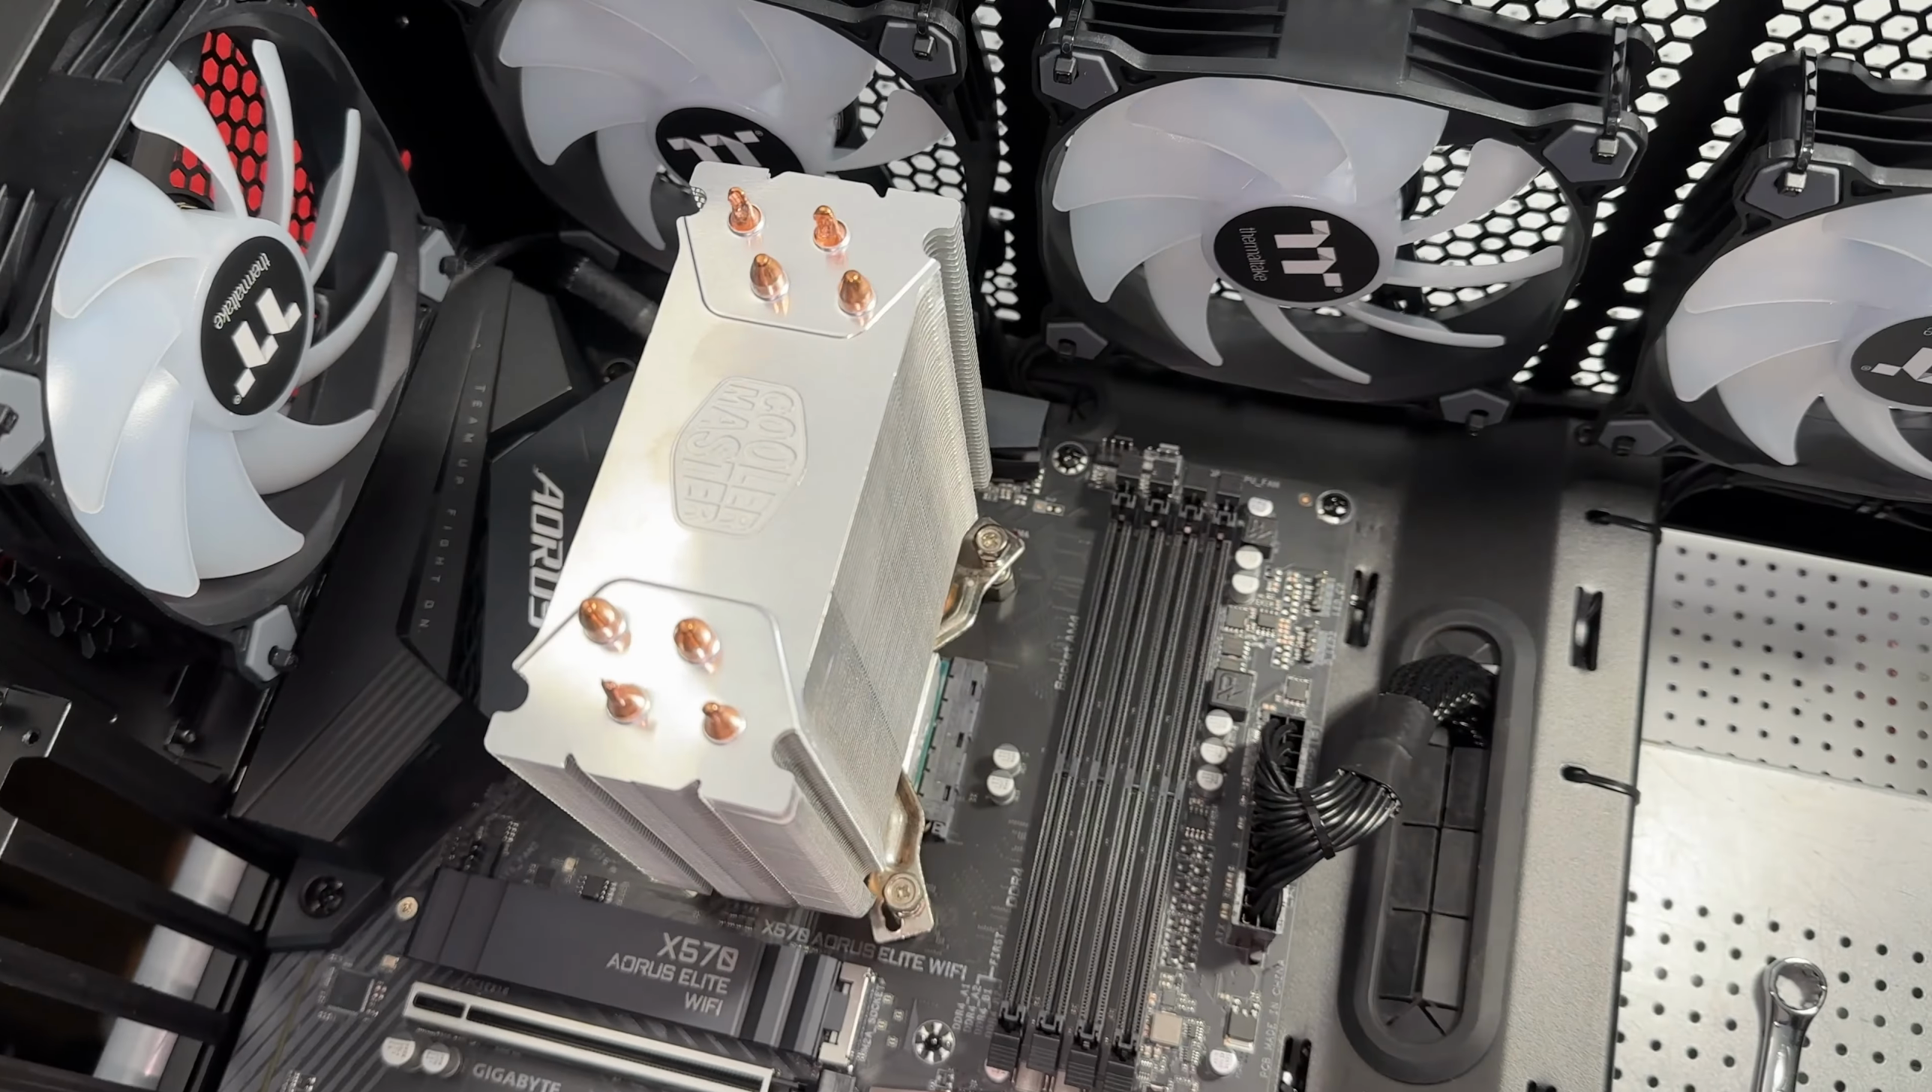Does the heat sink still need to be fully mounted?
No.